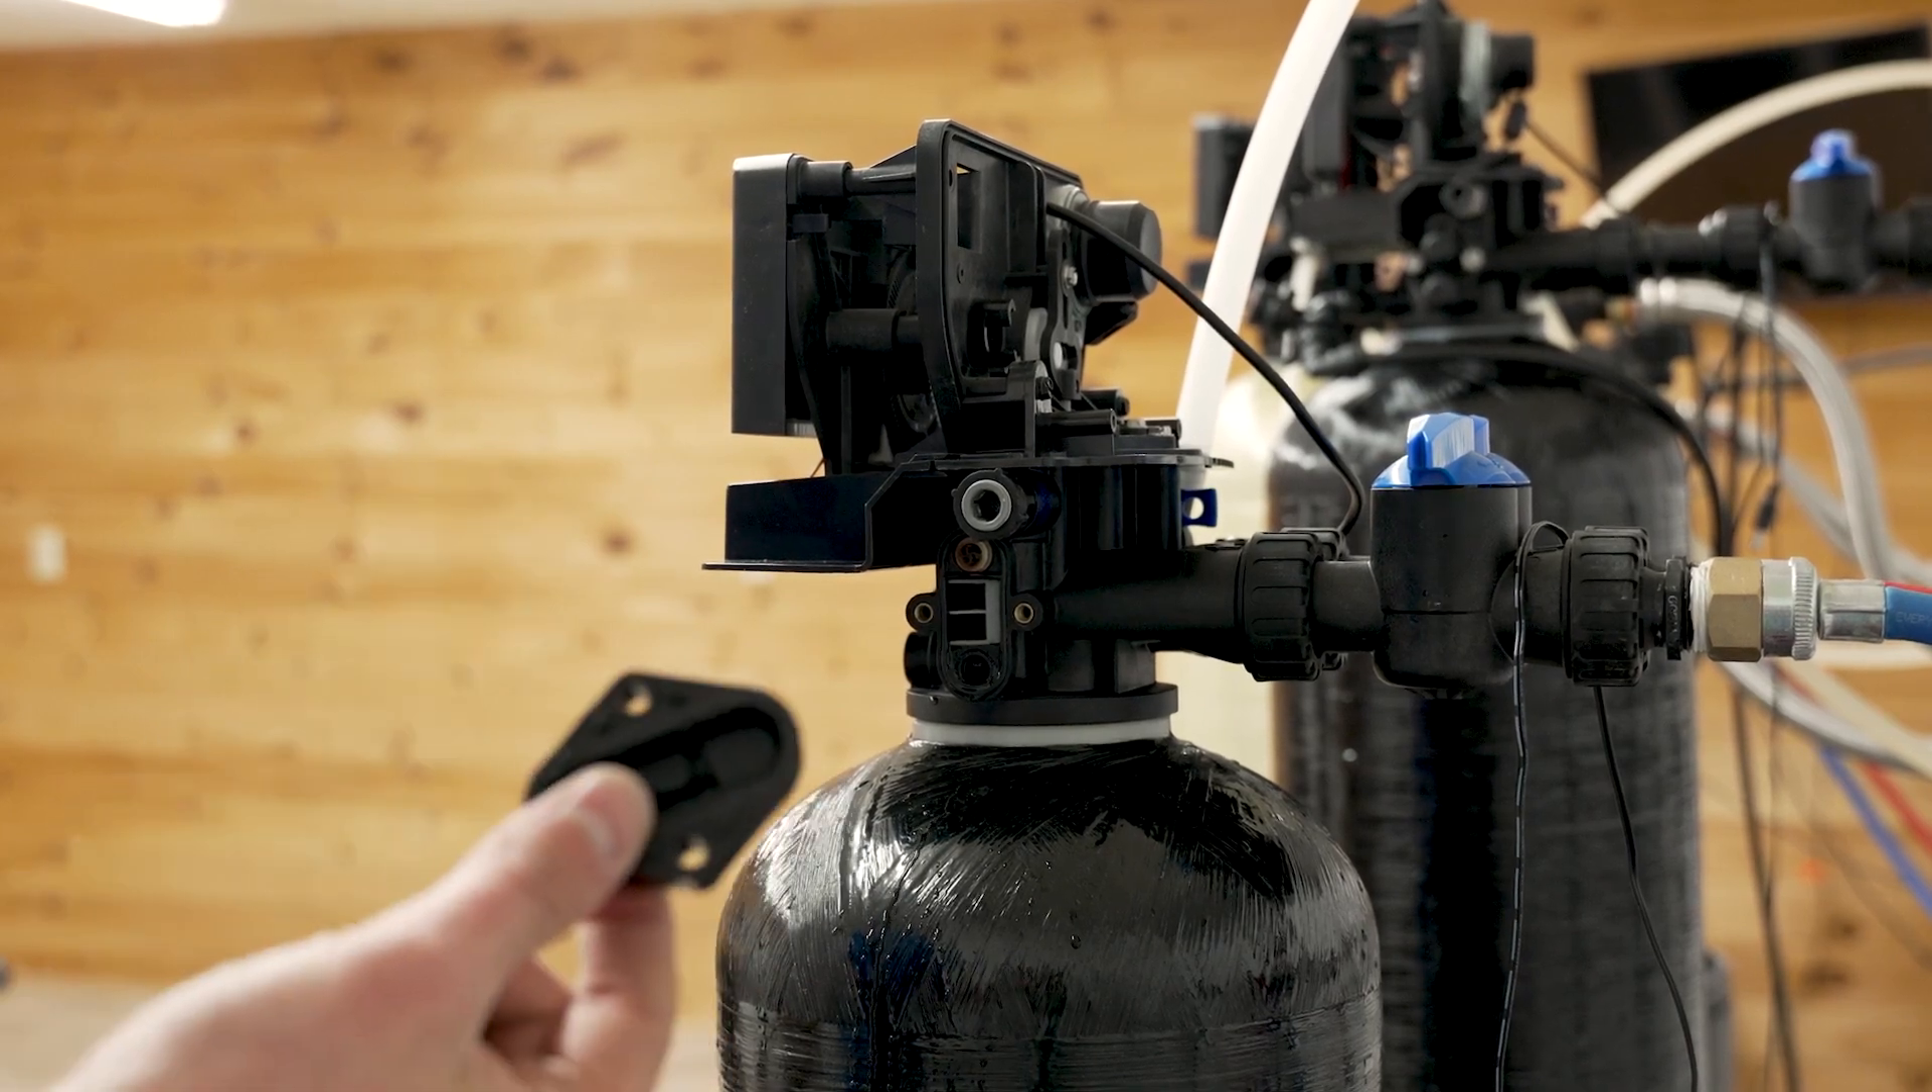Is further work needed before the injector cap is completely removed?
No.